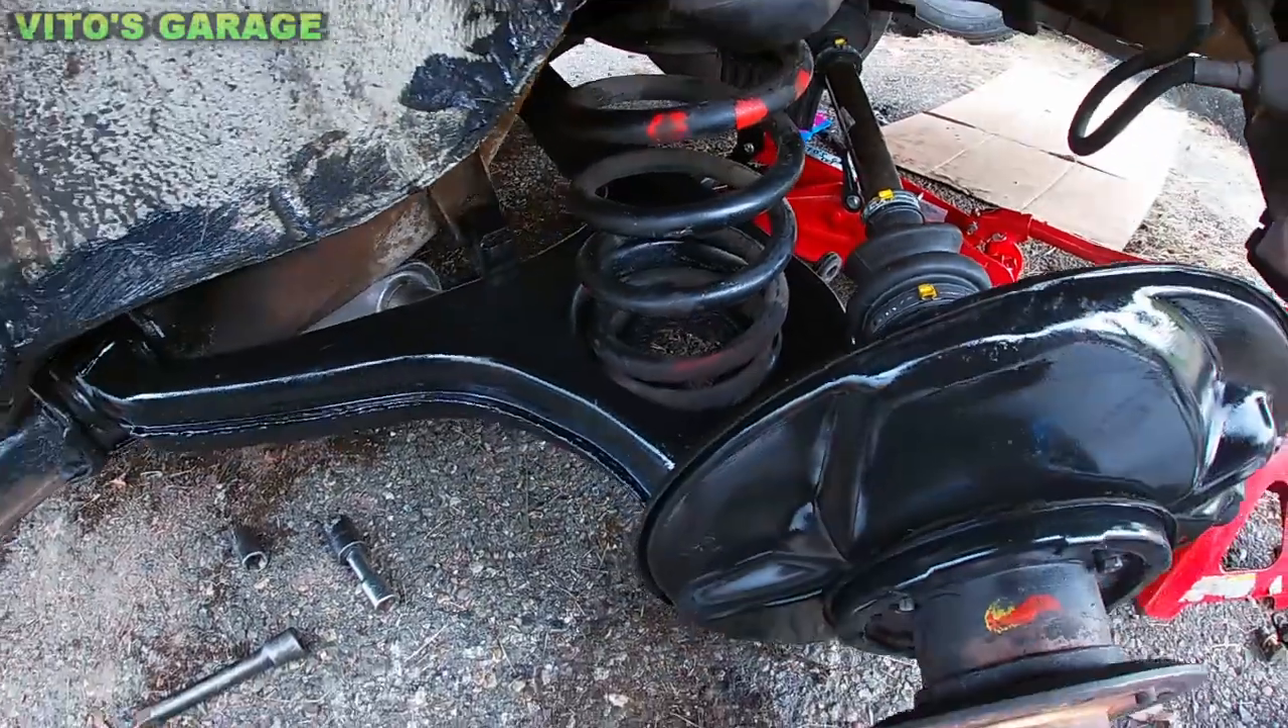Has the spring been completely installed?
Yes.